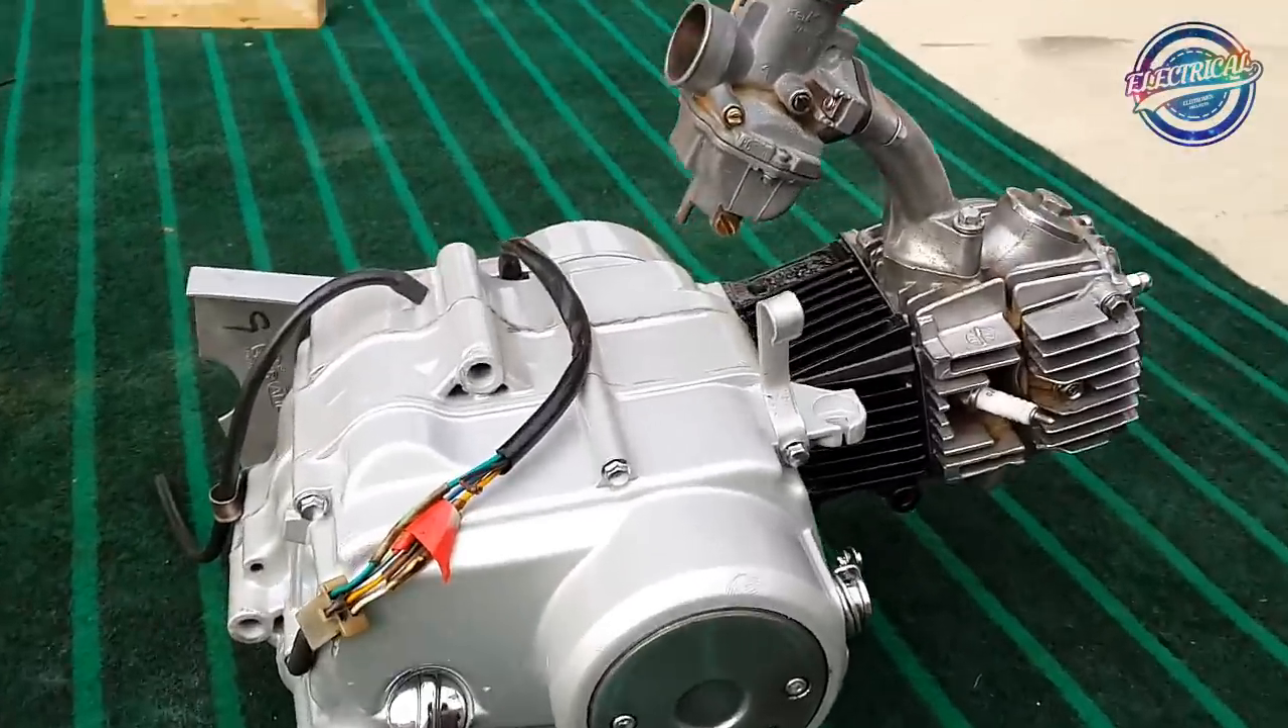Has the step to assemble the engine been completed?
Yes.